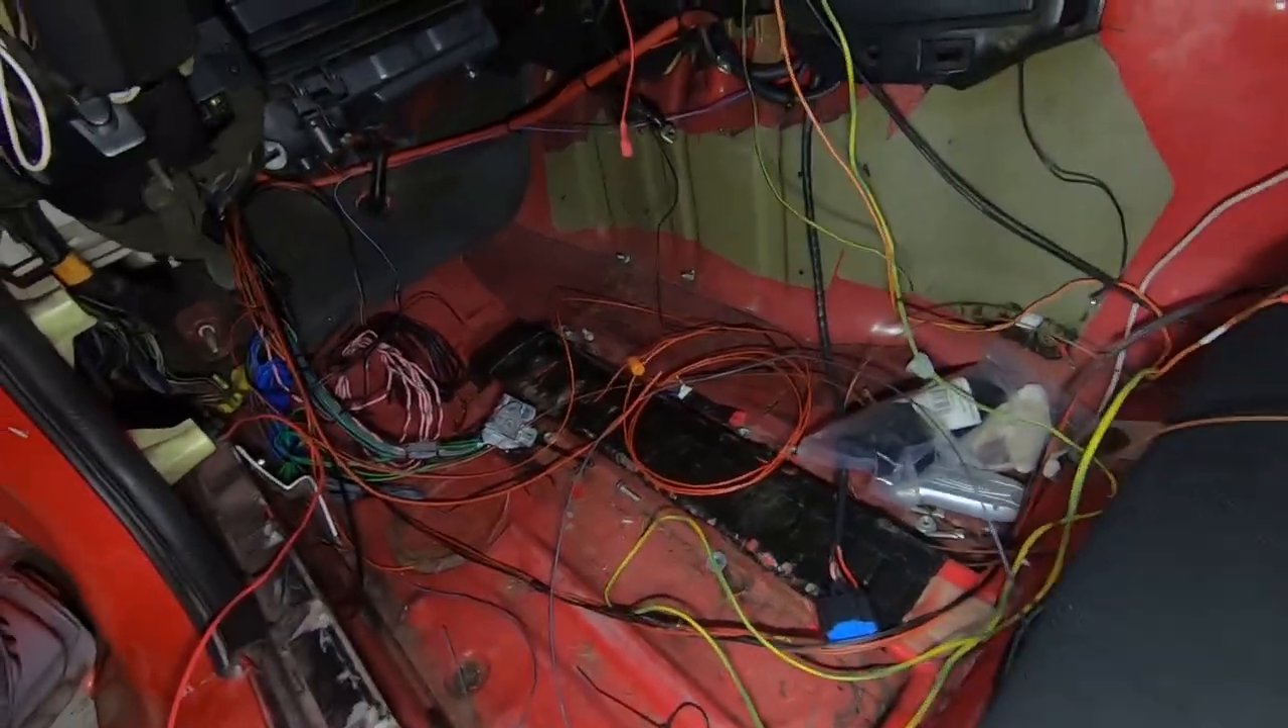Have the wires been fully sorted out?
No.